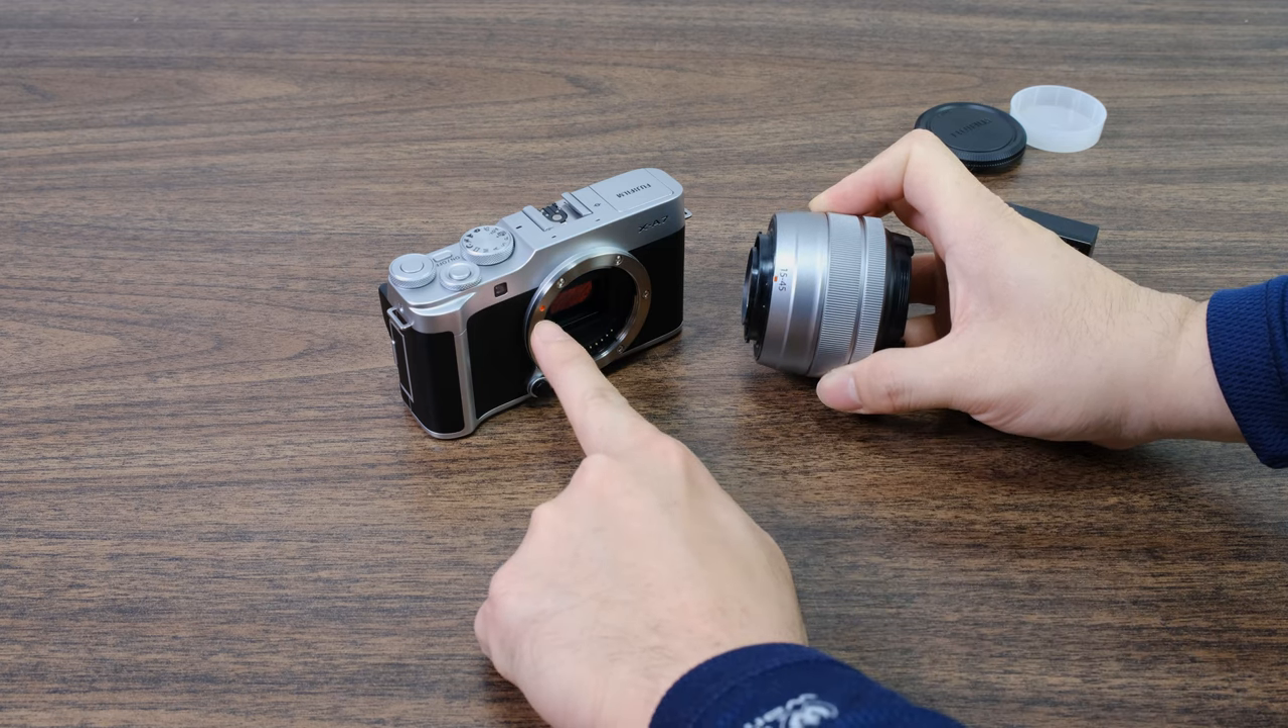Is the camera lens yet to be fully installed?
Yes.